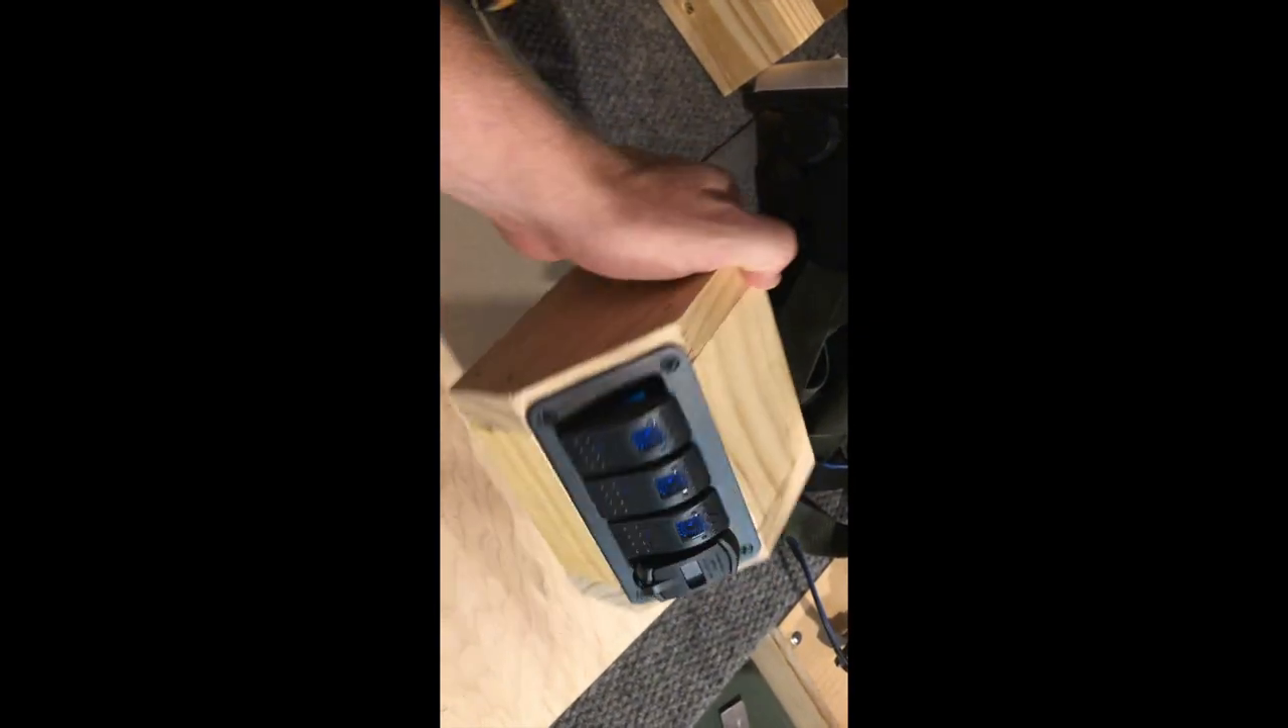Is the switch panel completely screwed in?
Yes.